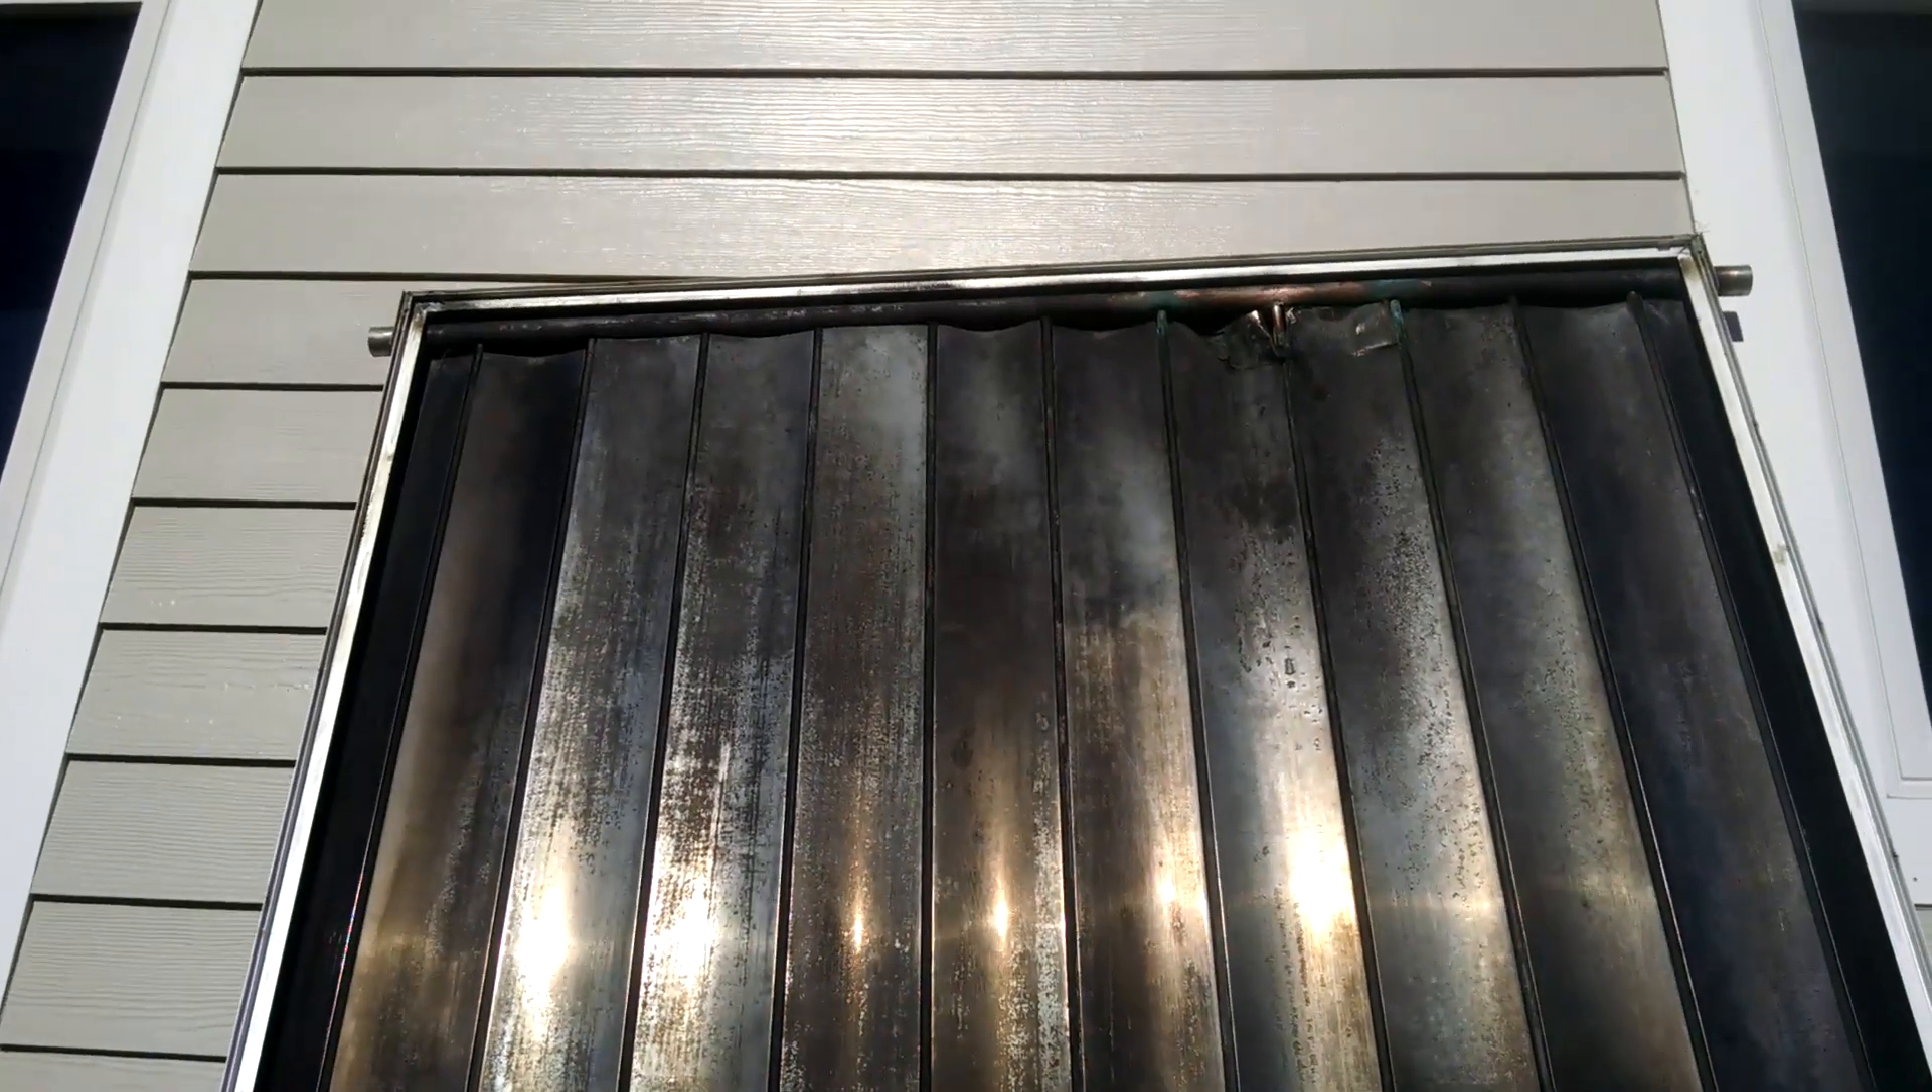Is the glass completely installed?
No.